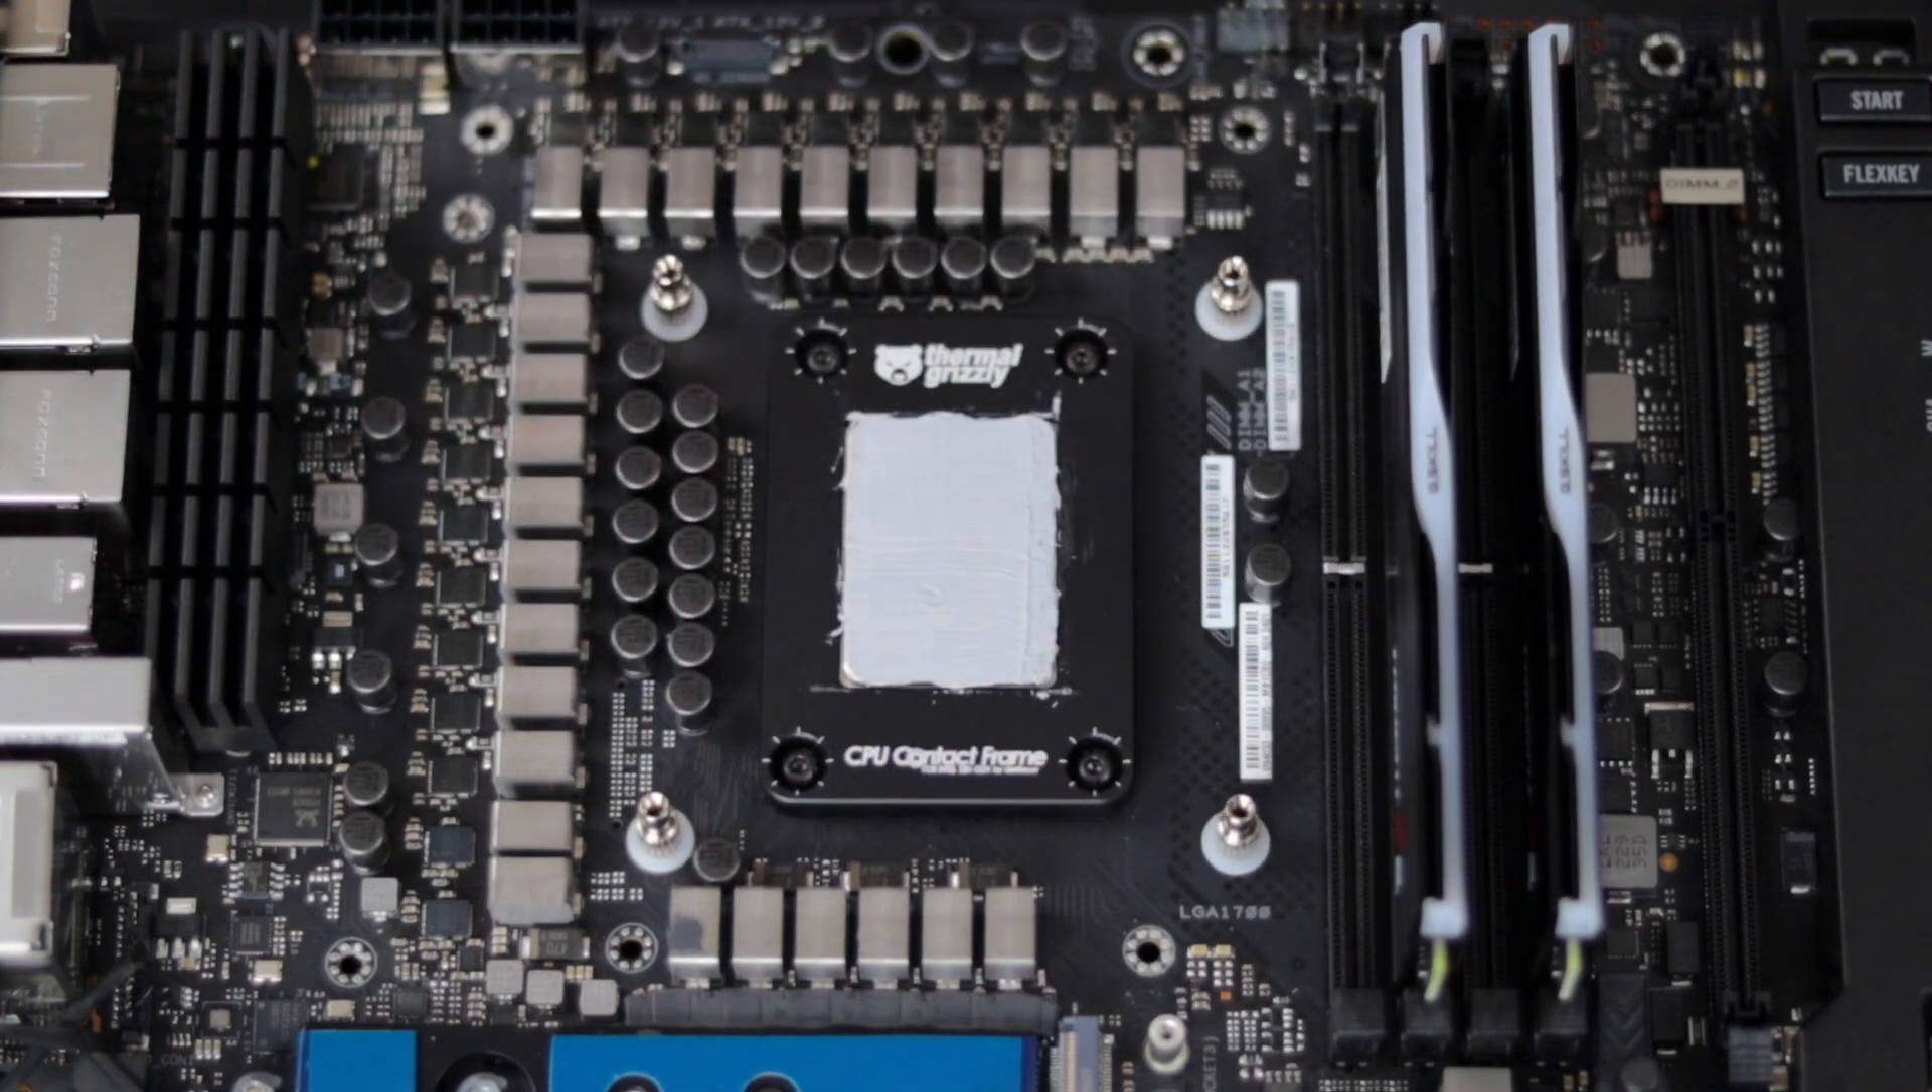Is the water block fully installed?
No.